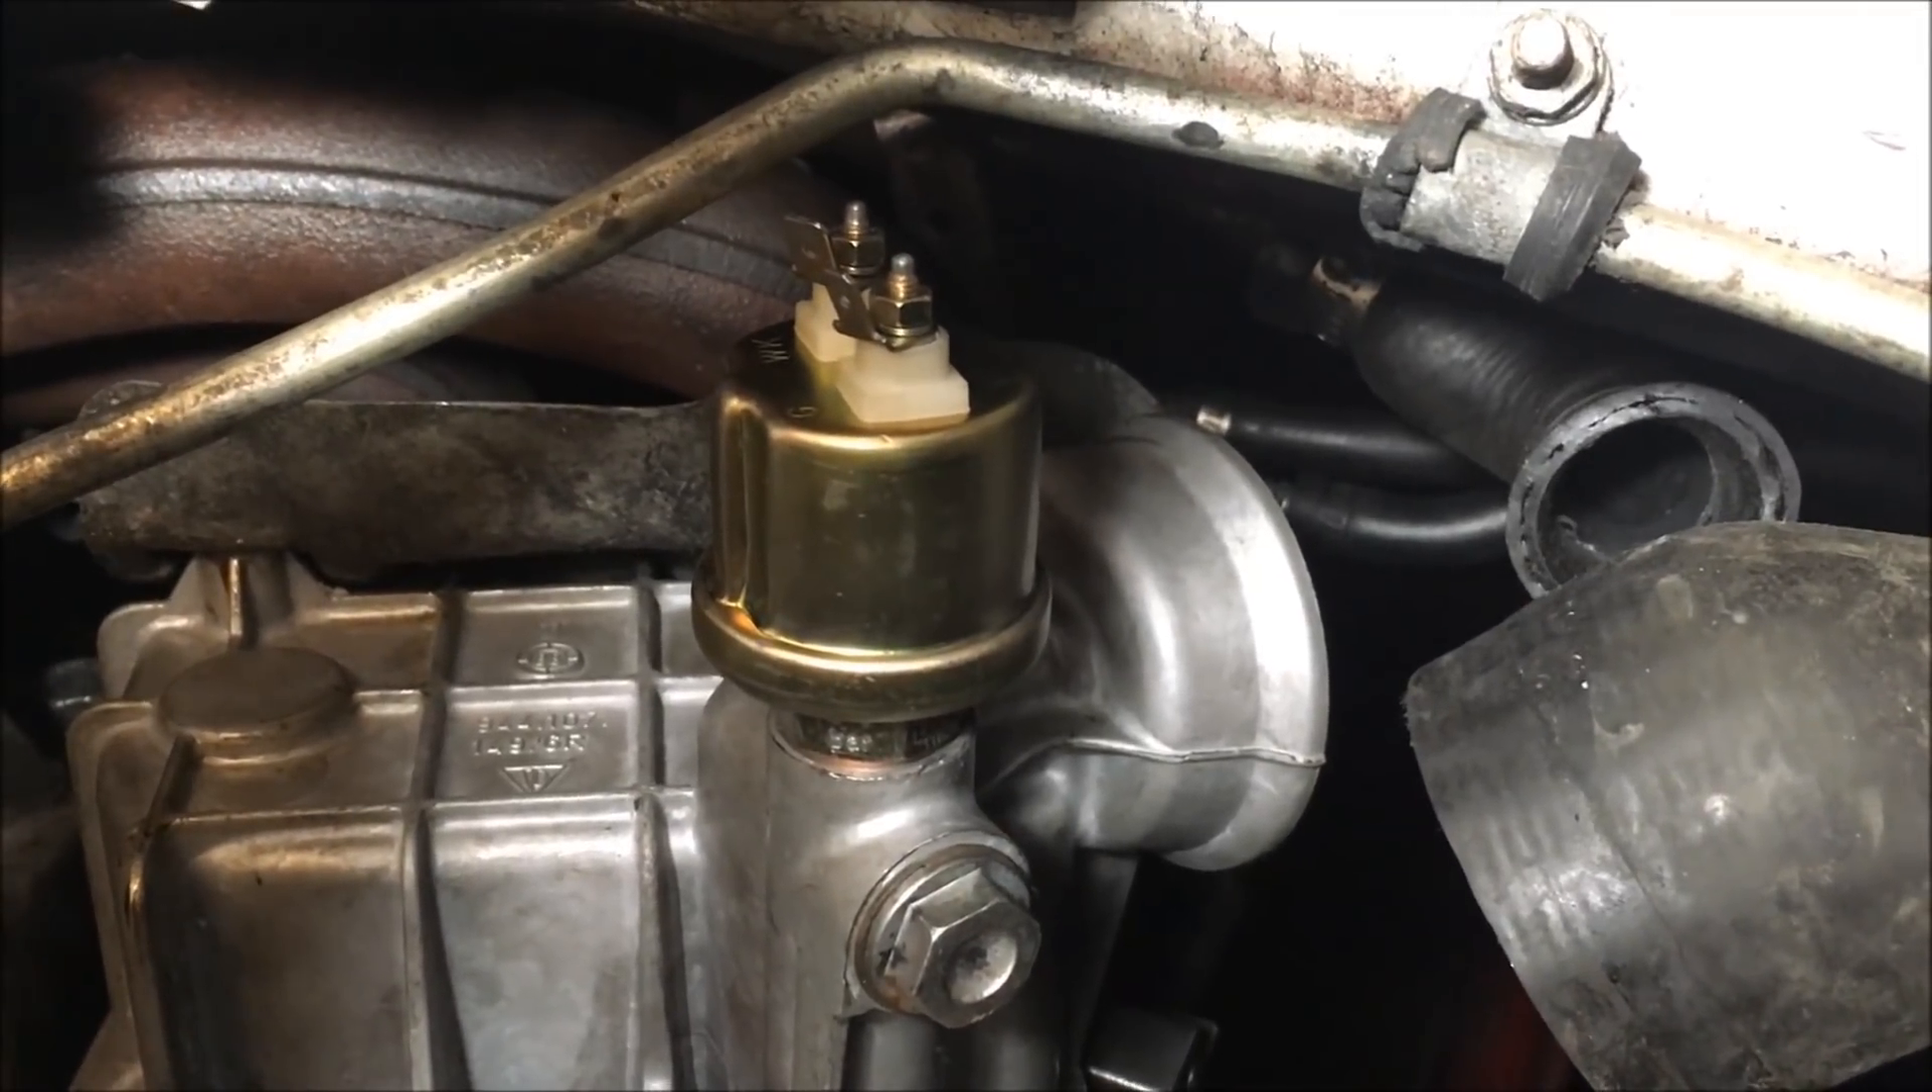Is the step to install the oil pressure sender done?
Yes.